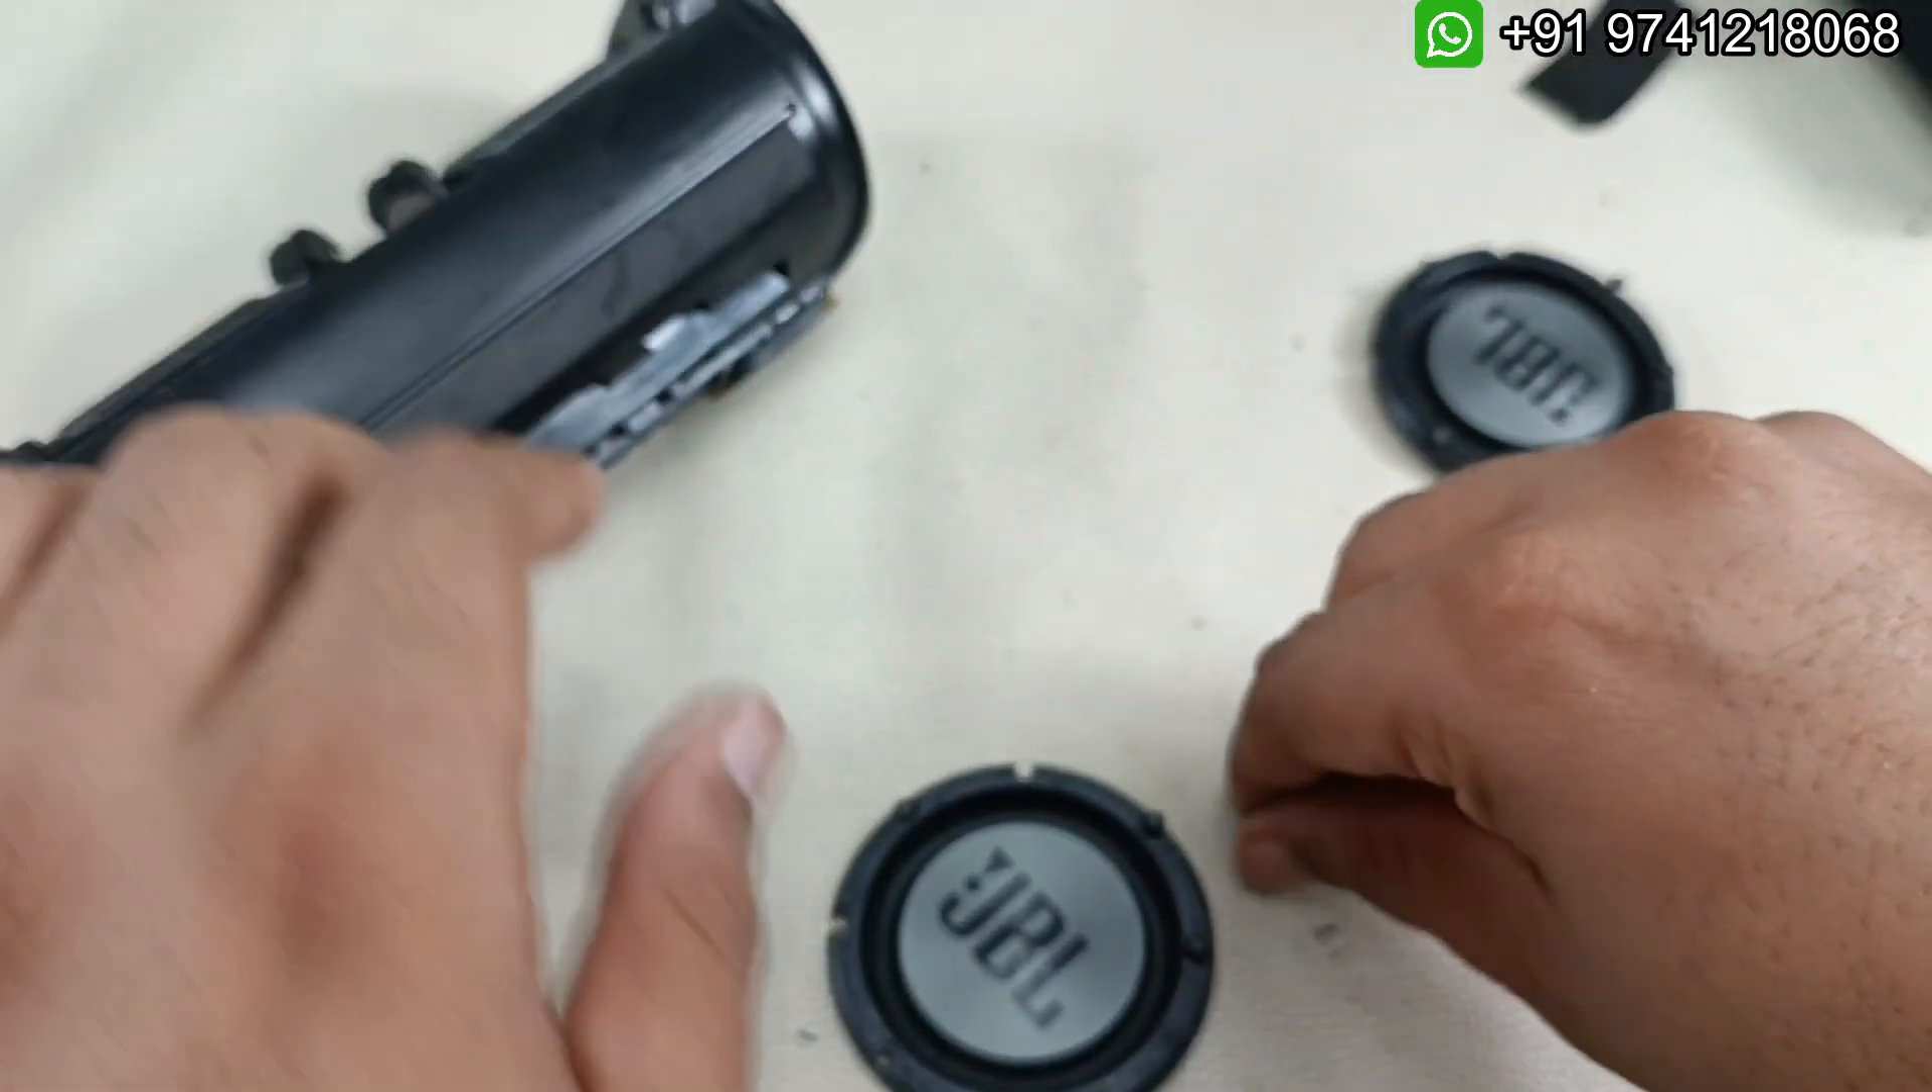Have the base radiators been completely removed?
Yes.